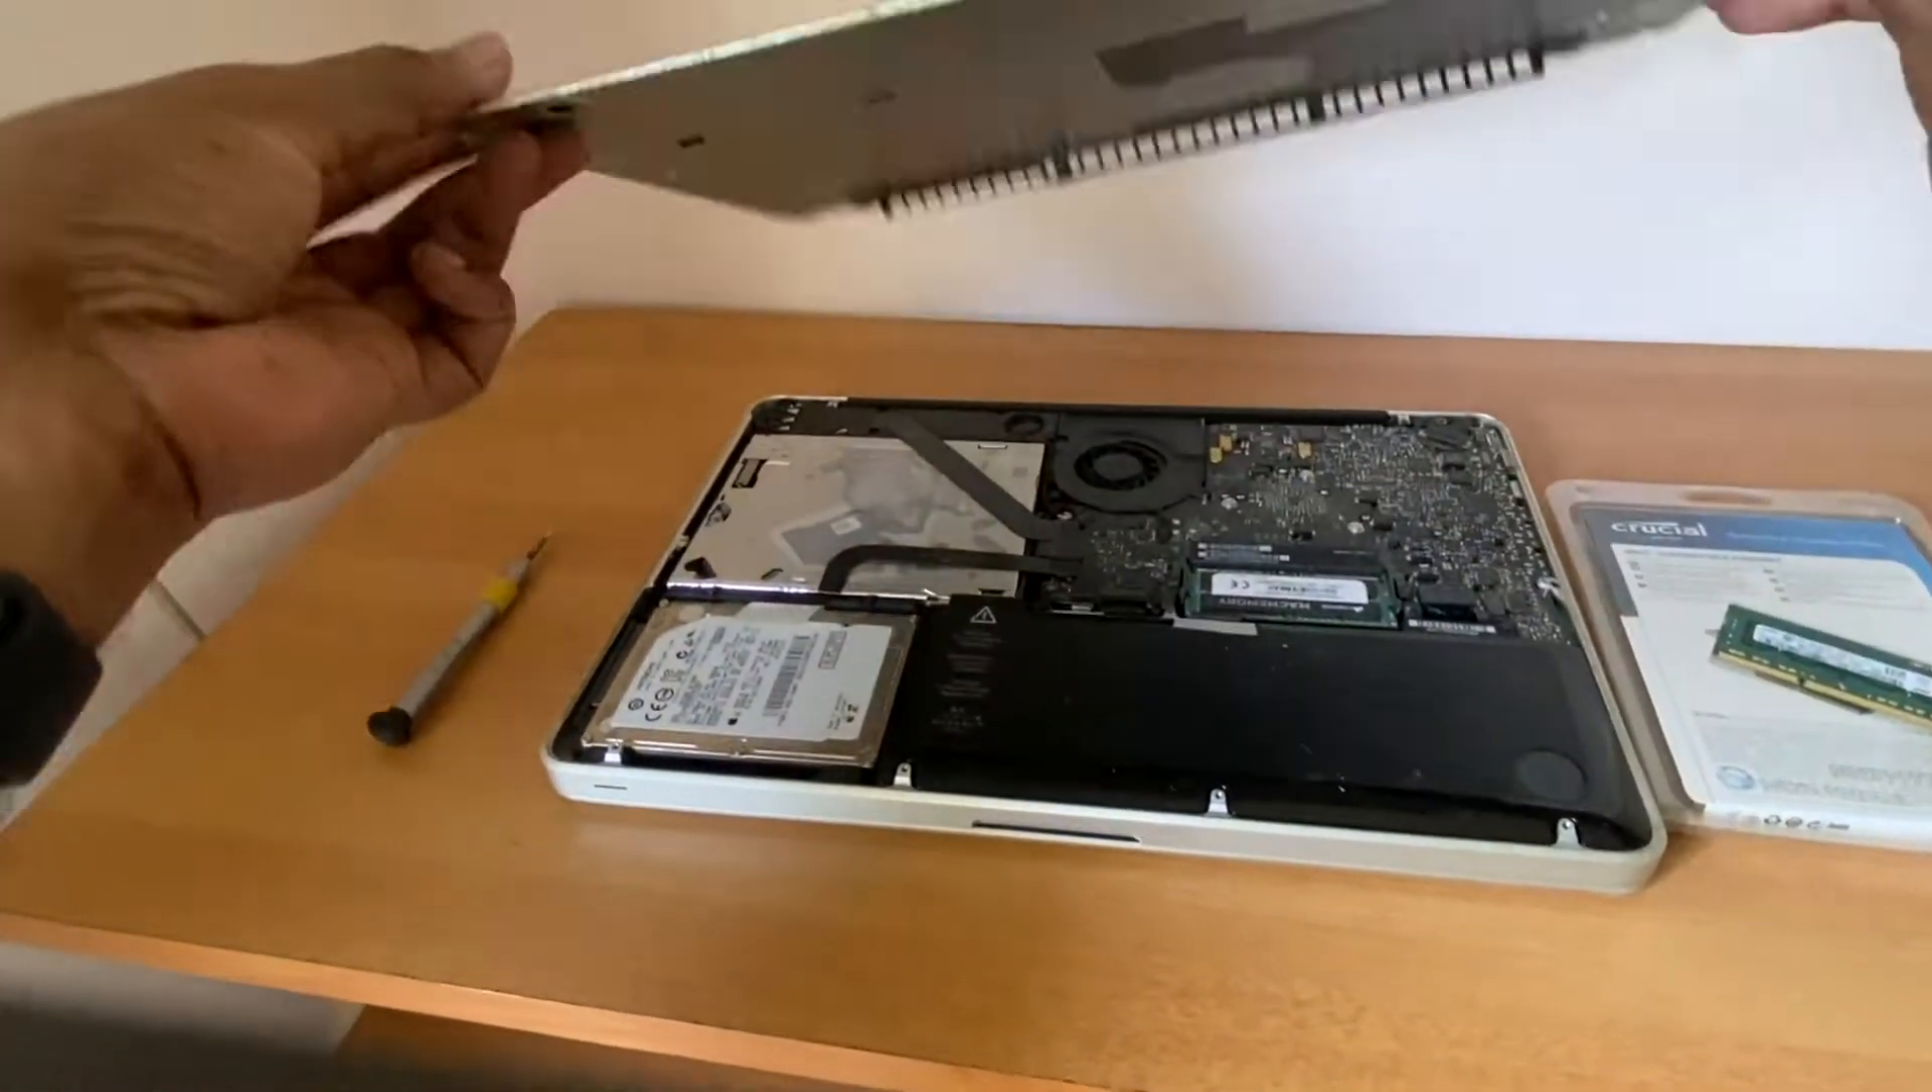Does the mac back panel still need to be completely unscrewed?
No.